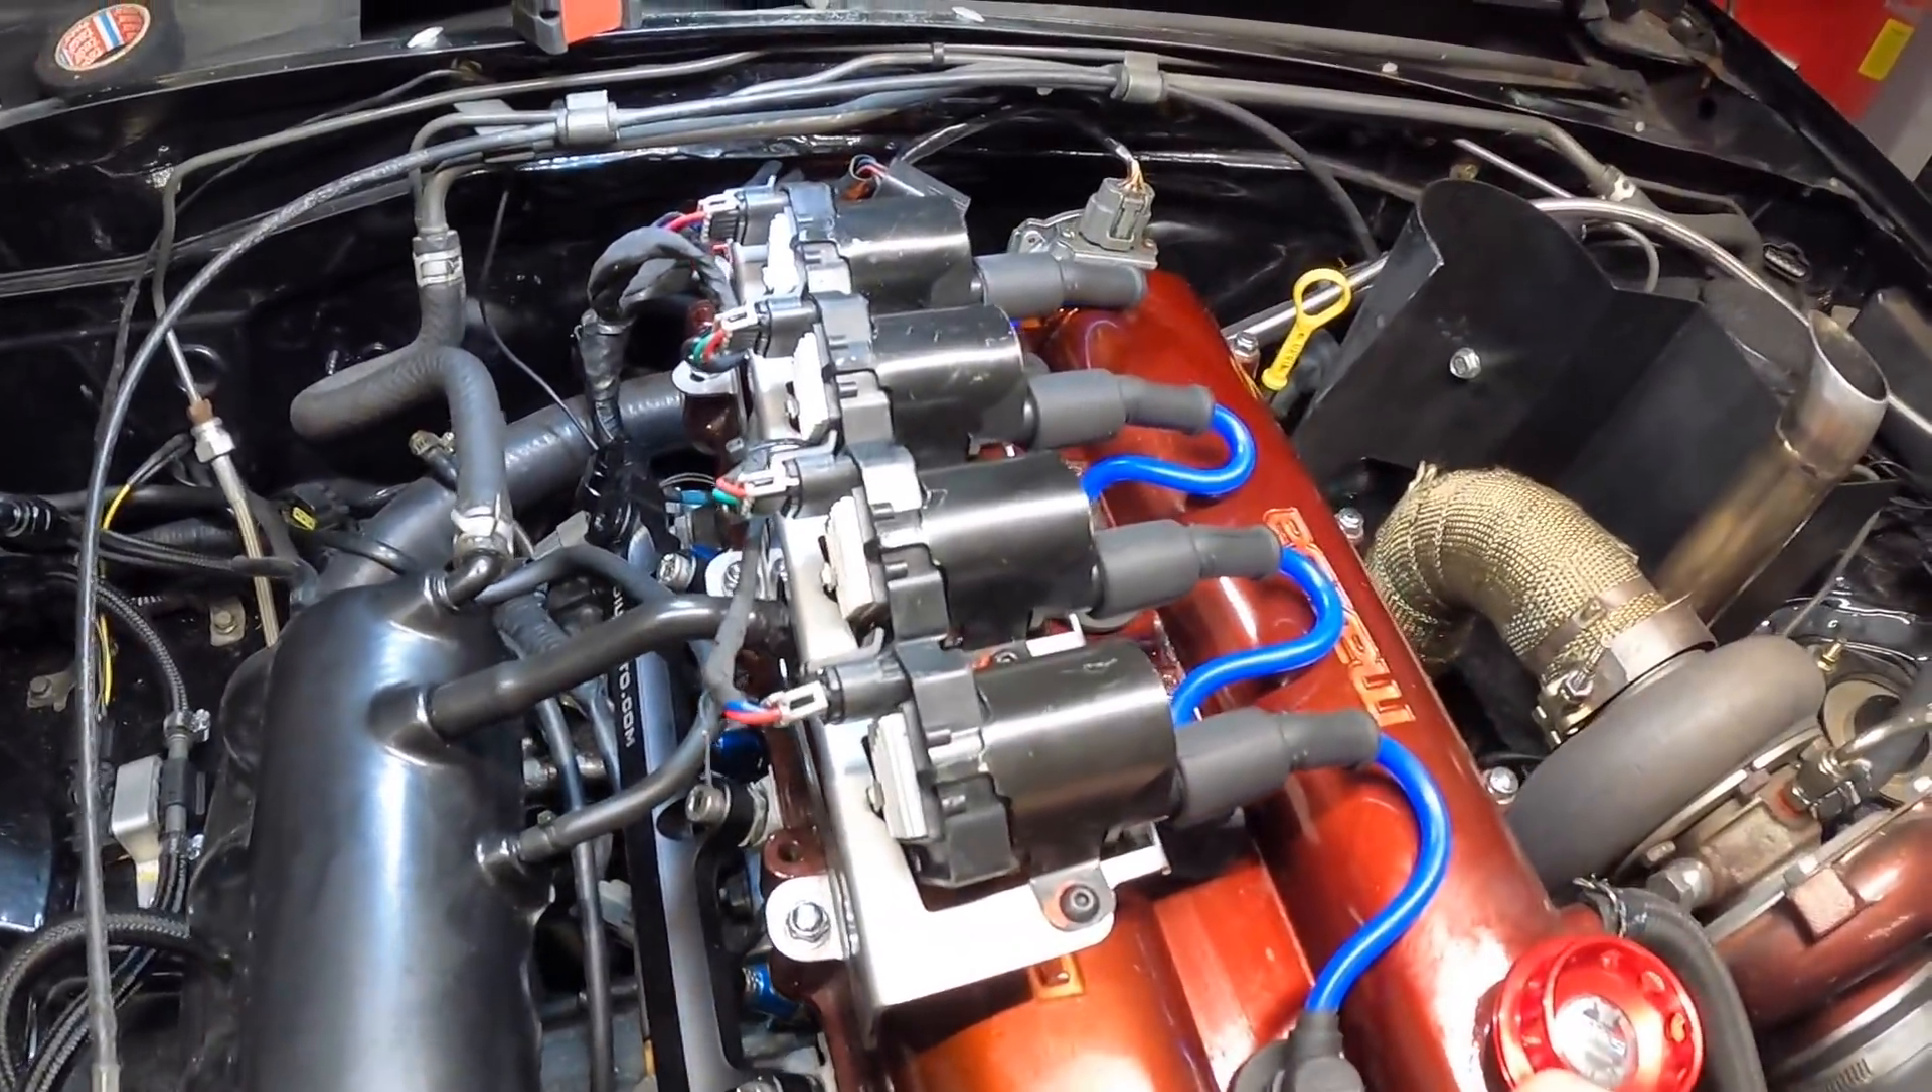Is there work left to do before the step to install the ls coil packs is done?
No.